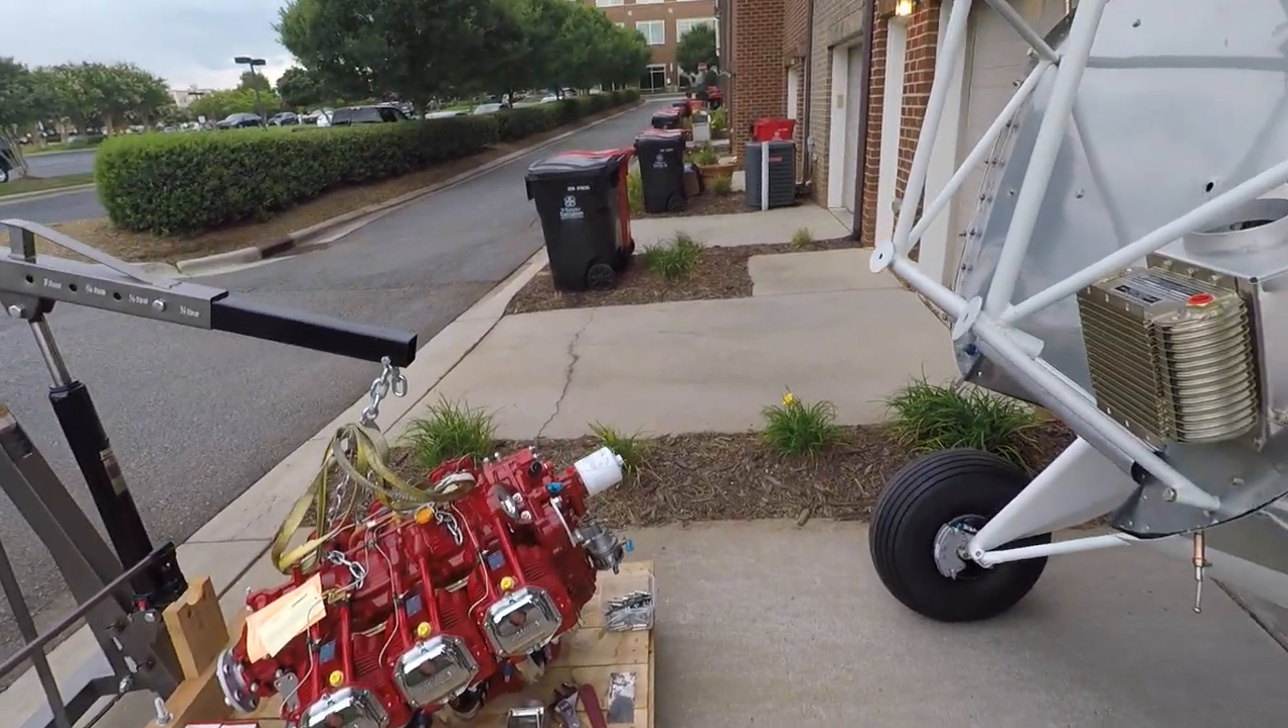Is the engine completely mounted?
No.